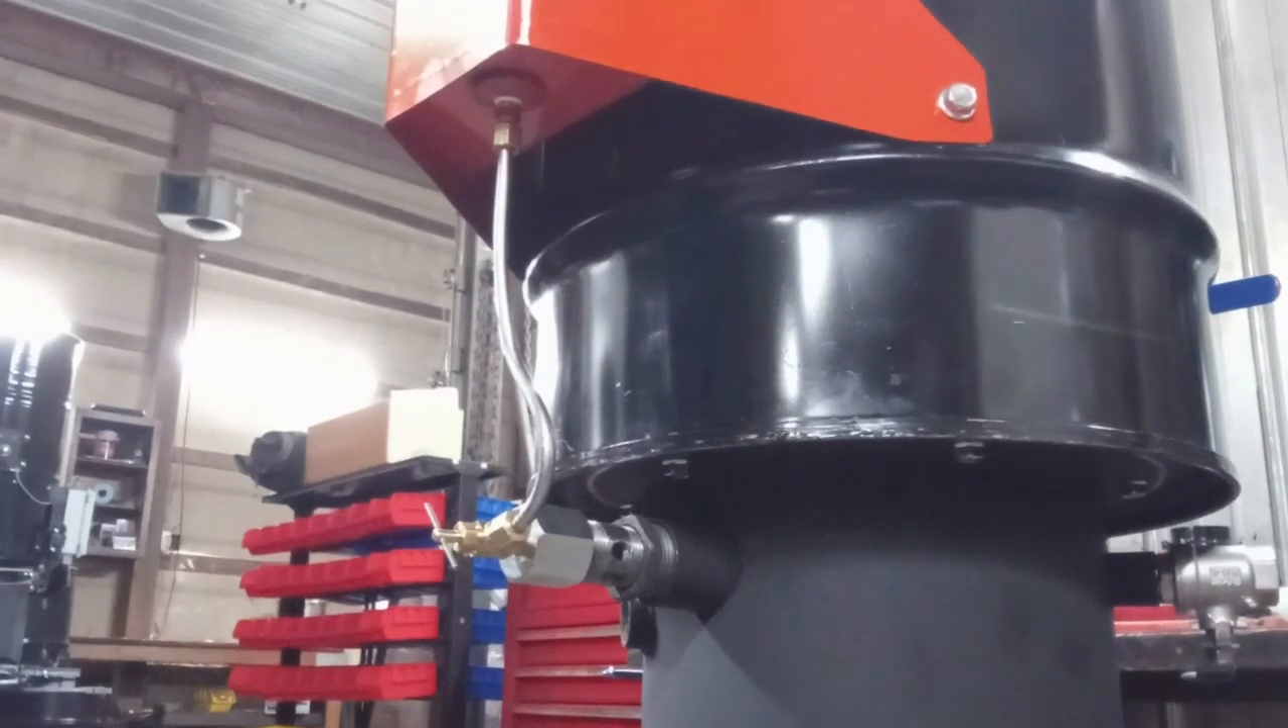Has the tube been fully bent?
Yes.